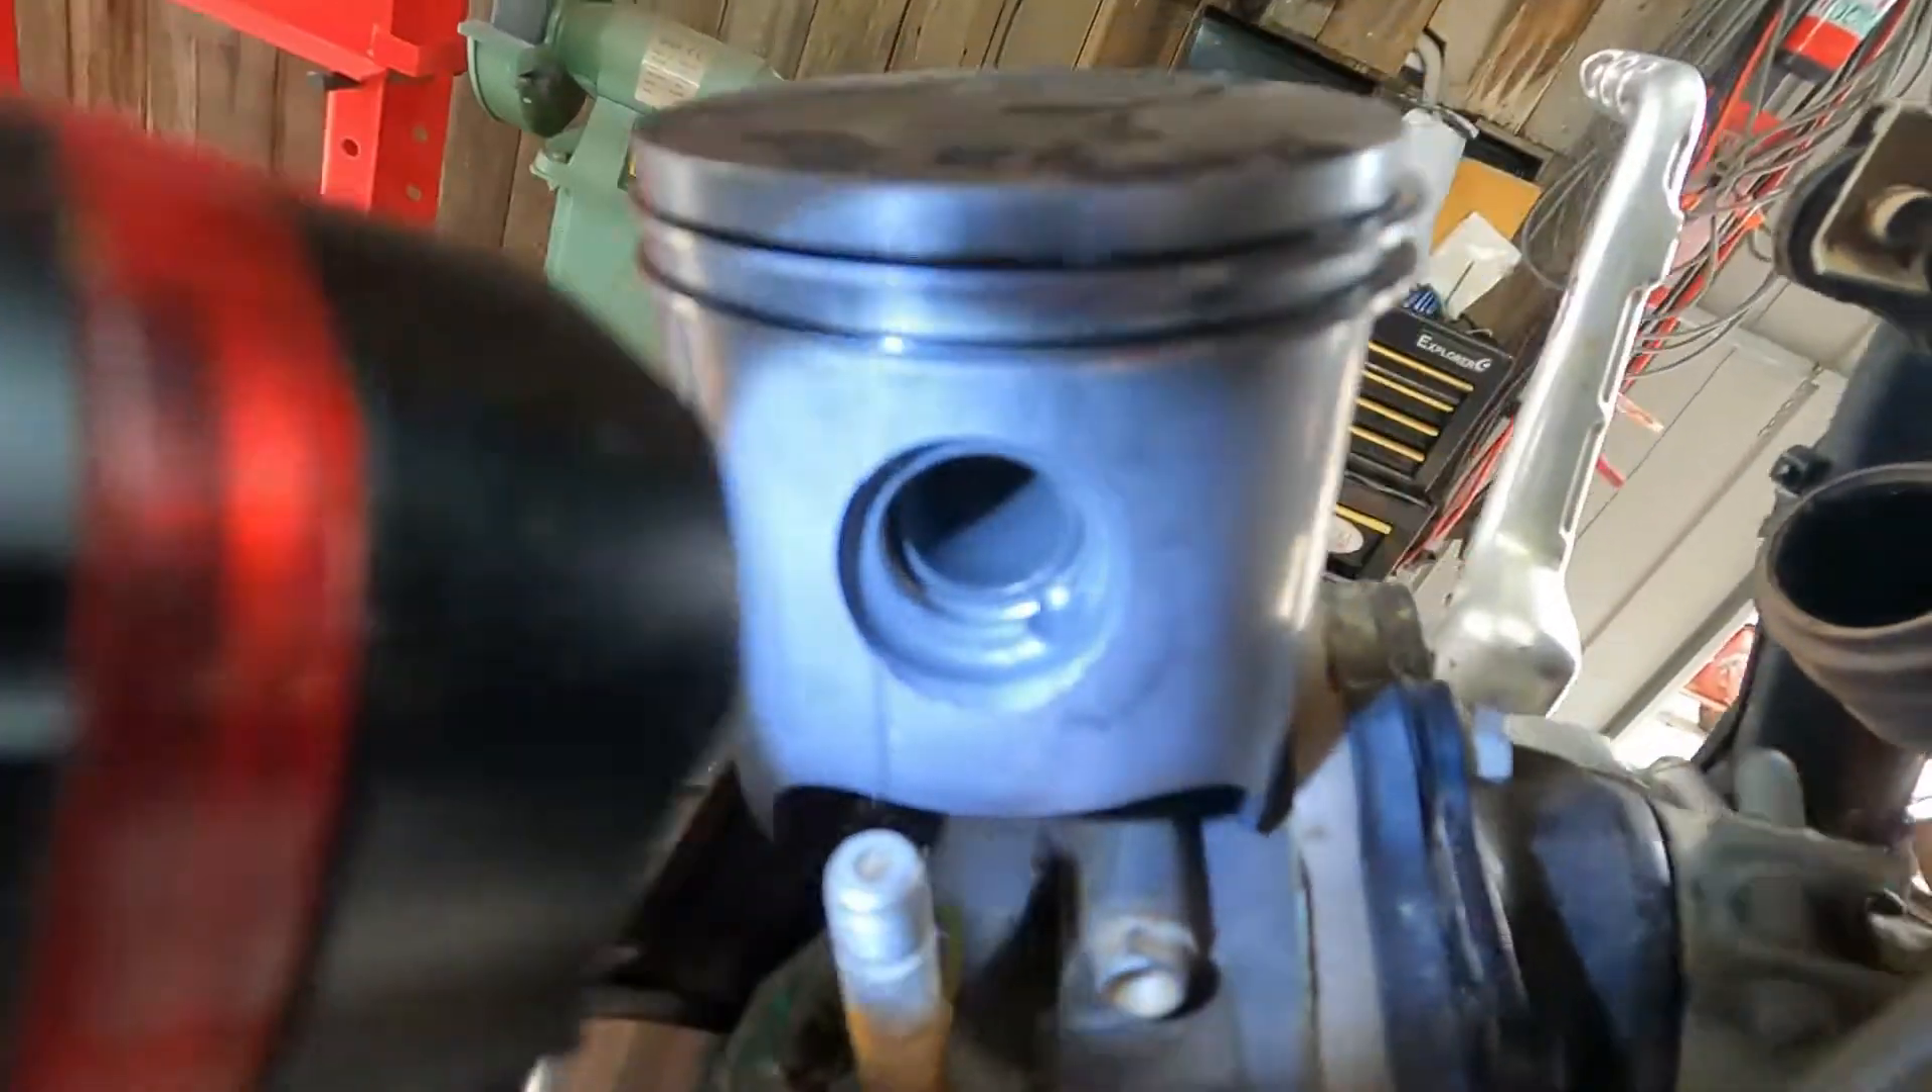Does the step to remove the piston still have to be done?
Yes.